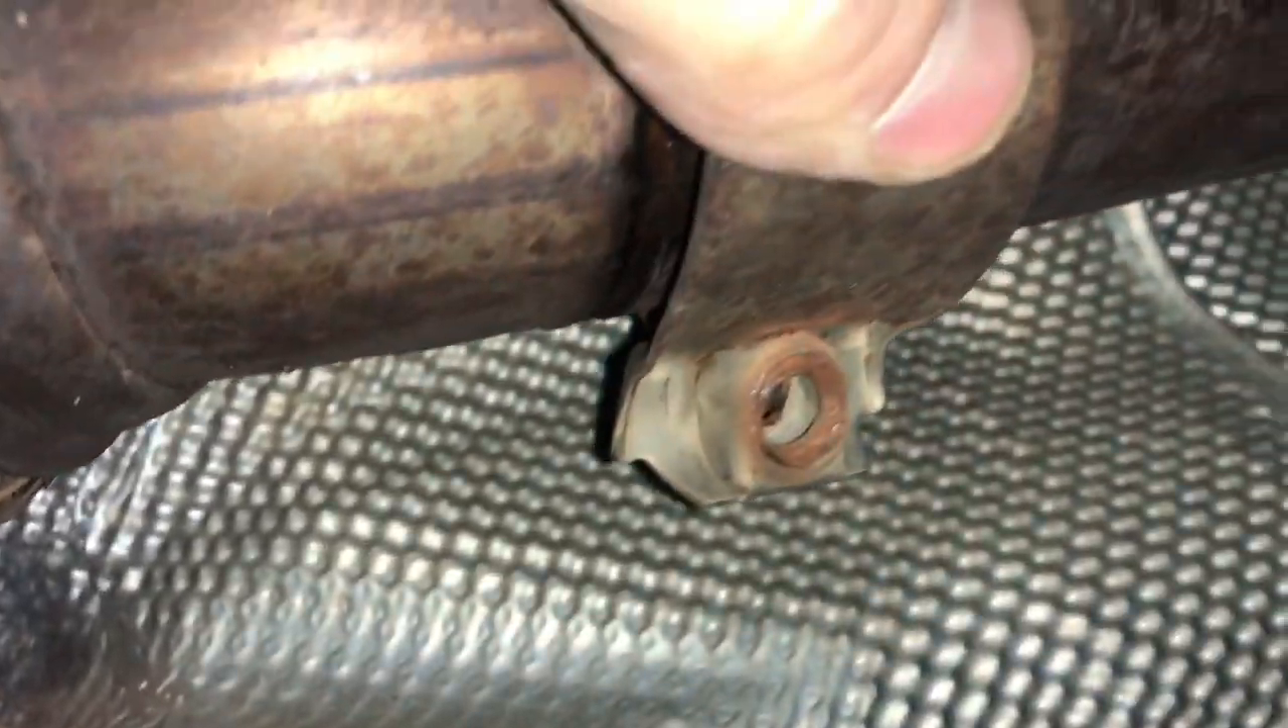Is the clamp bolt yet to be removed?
No.